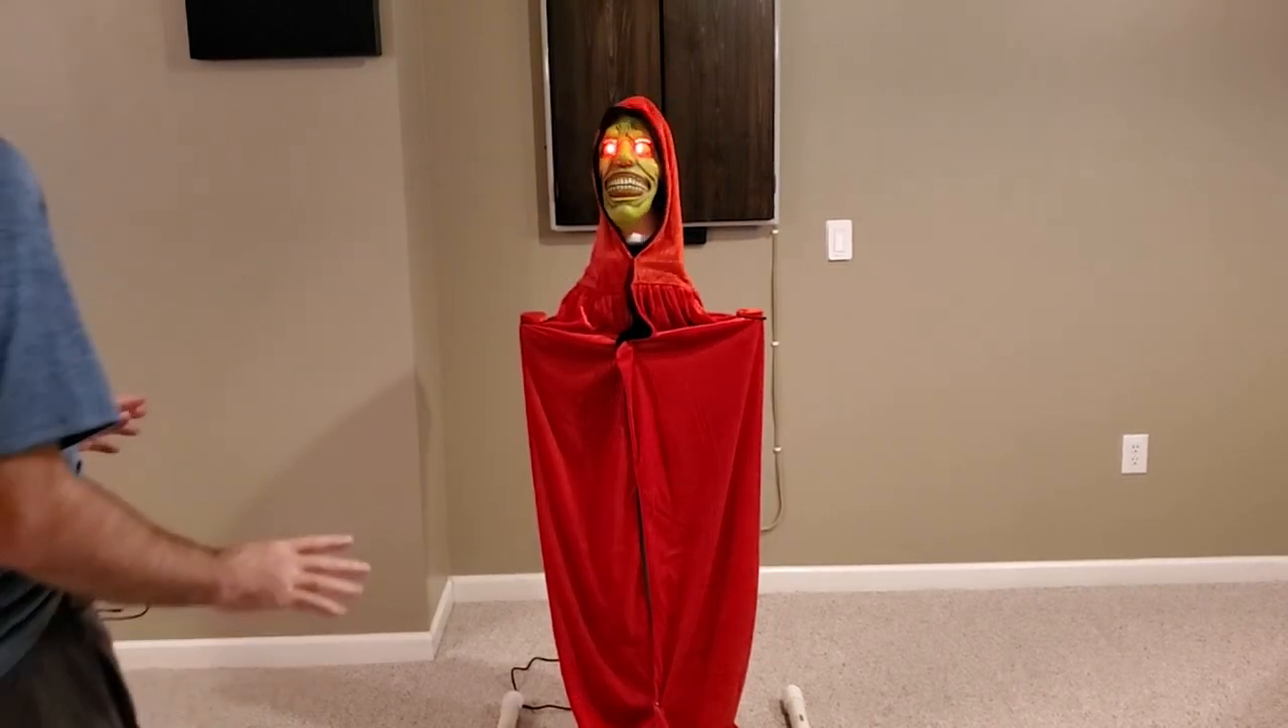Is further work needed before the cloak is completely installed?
No.